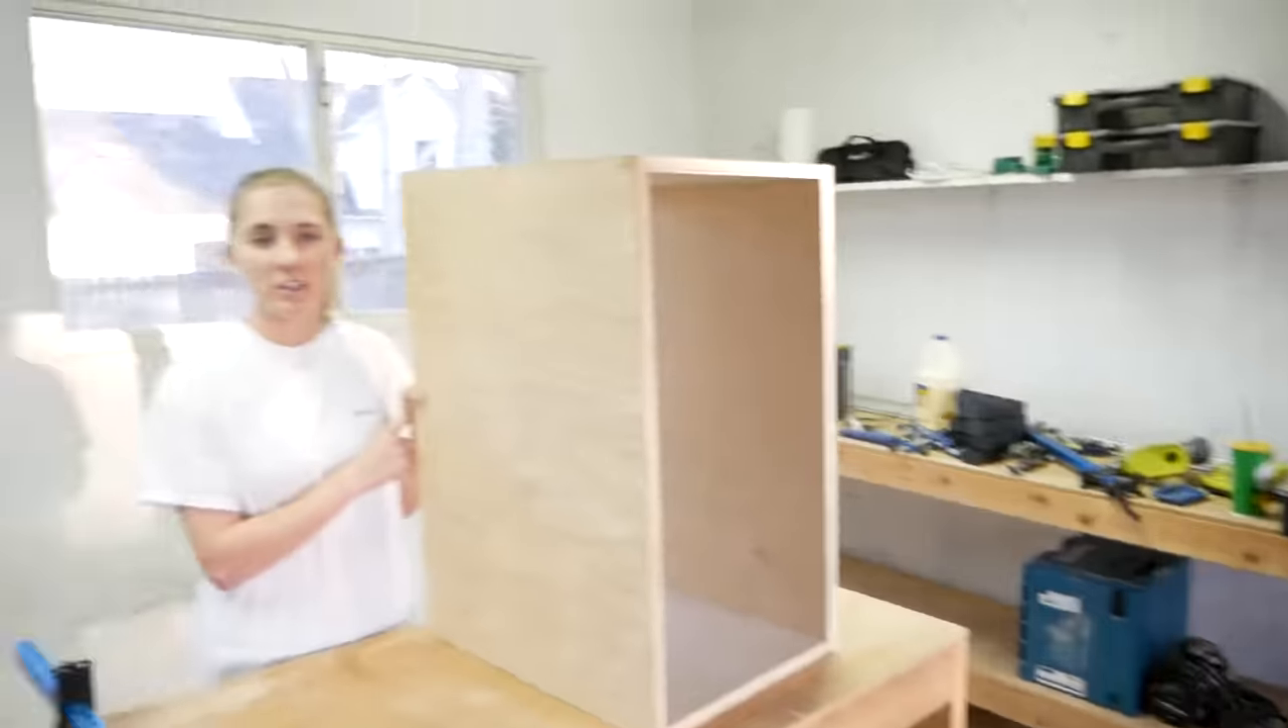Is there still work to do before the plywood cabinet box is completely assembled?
No.